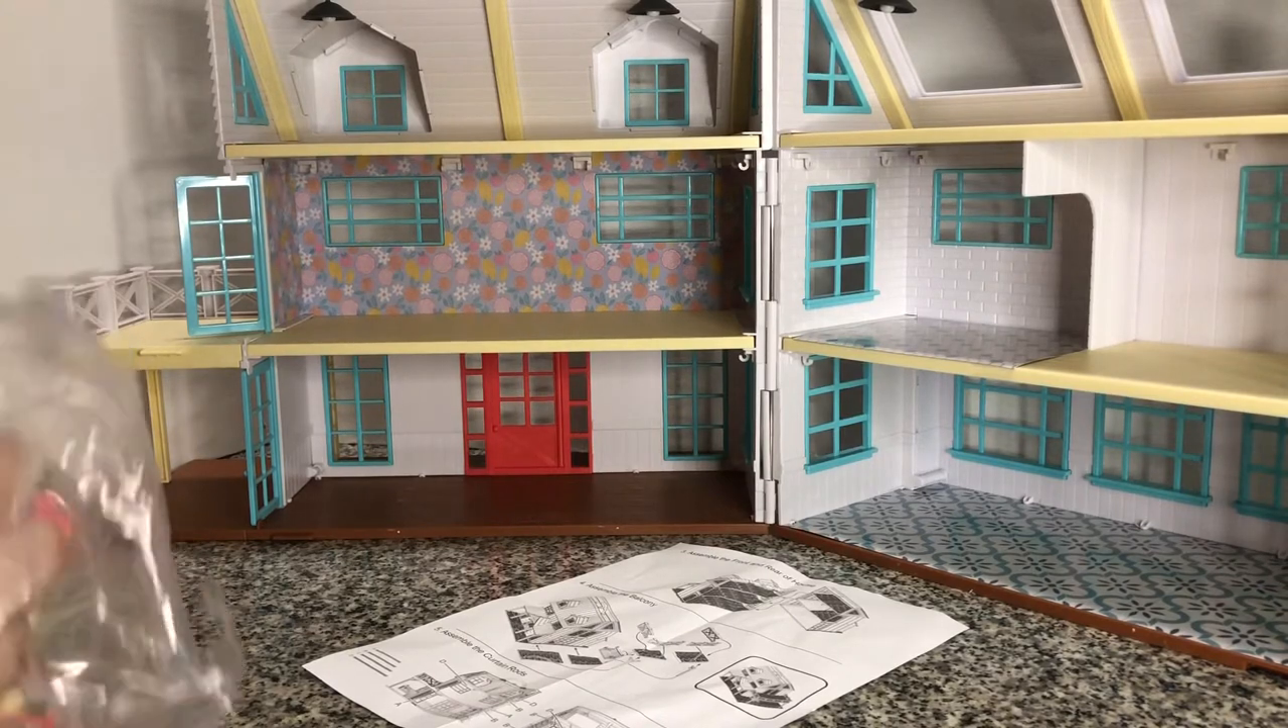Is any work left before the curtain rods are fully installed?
Yes.